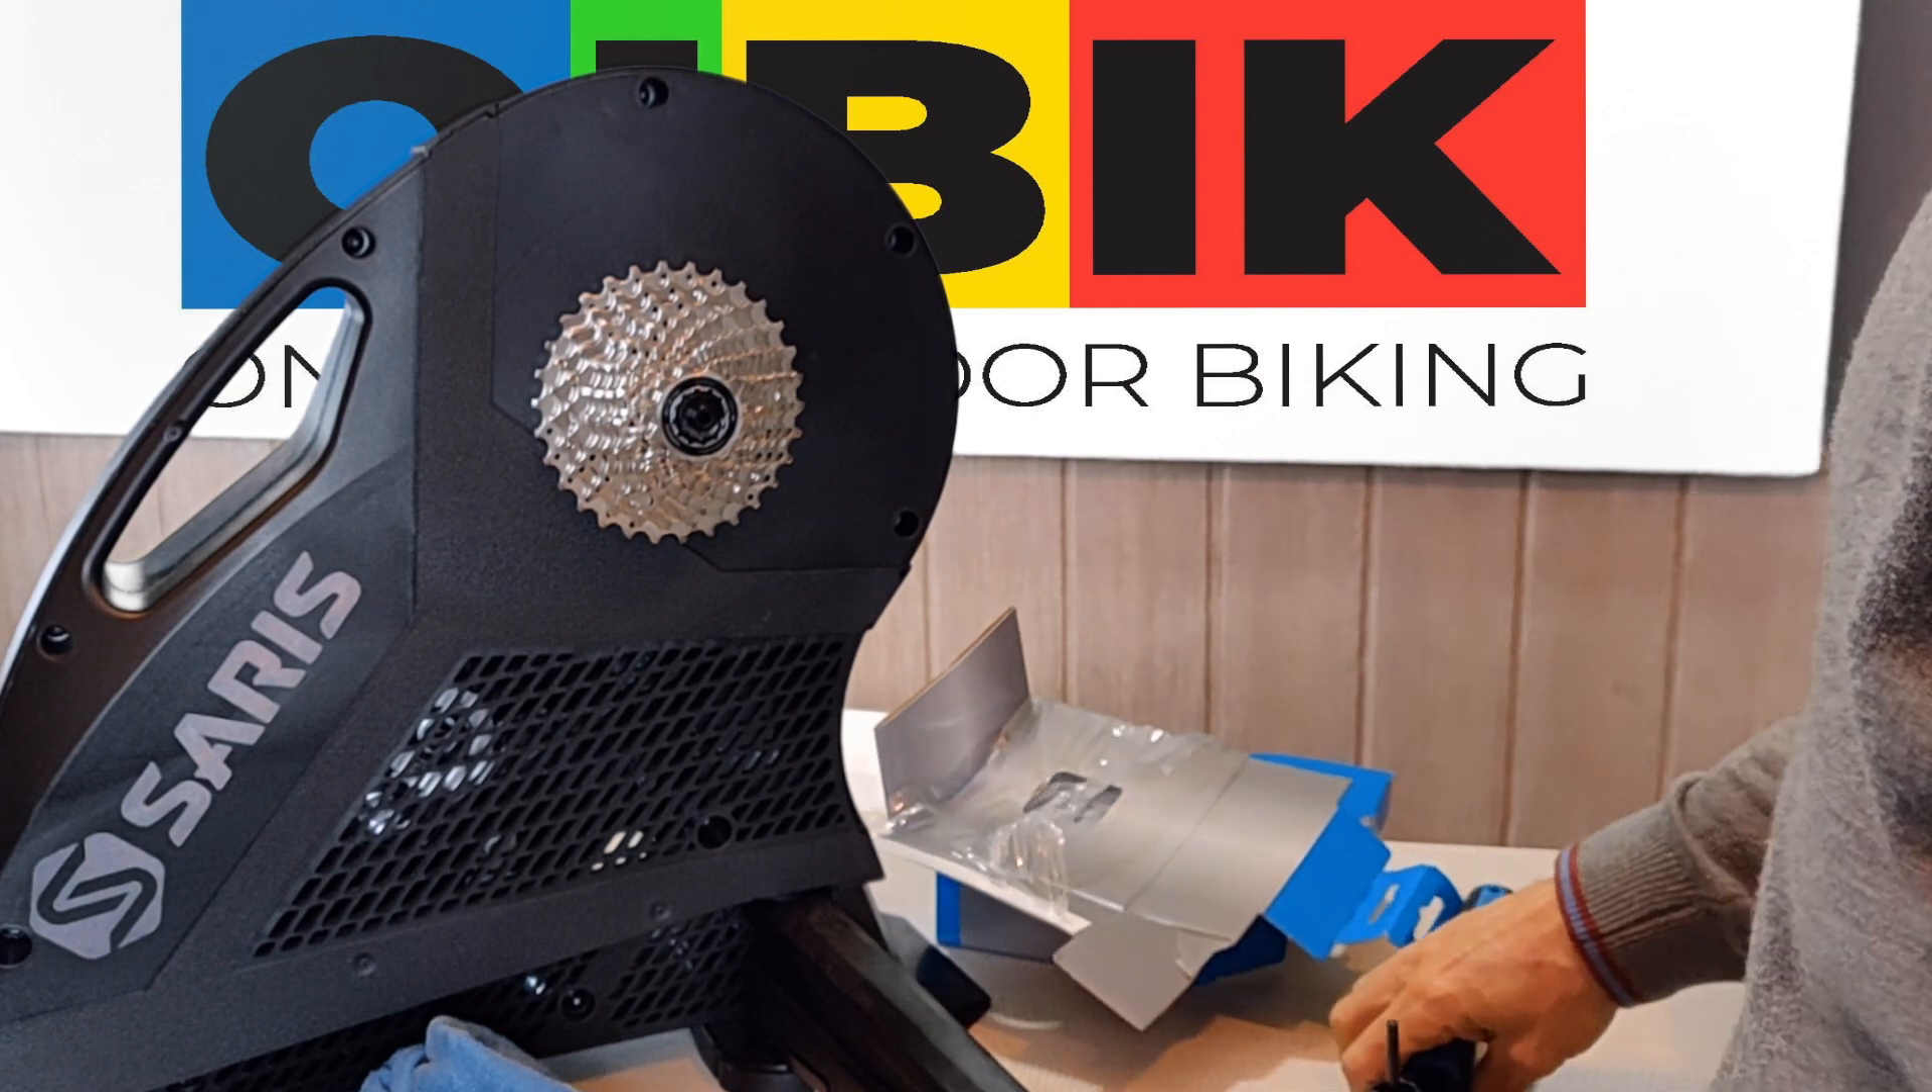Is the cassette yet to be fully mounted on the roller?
No.